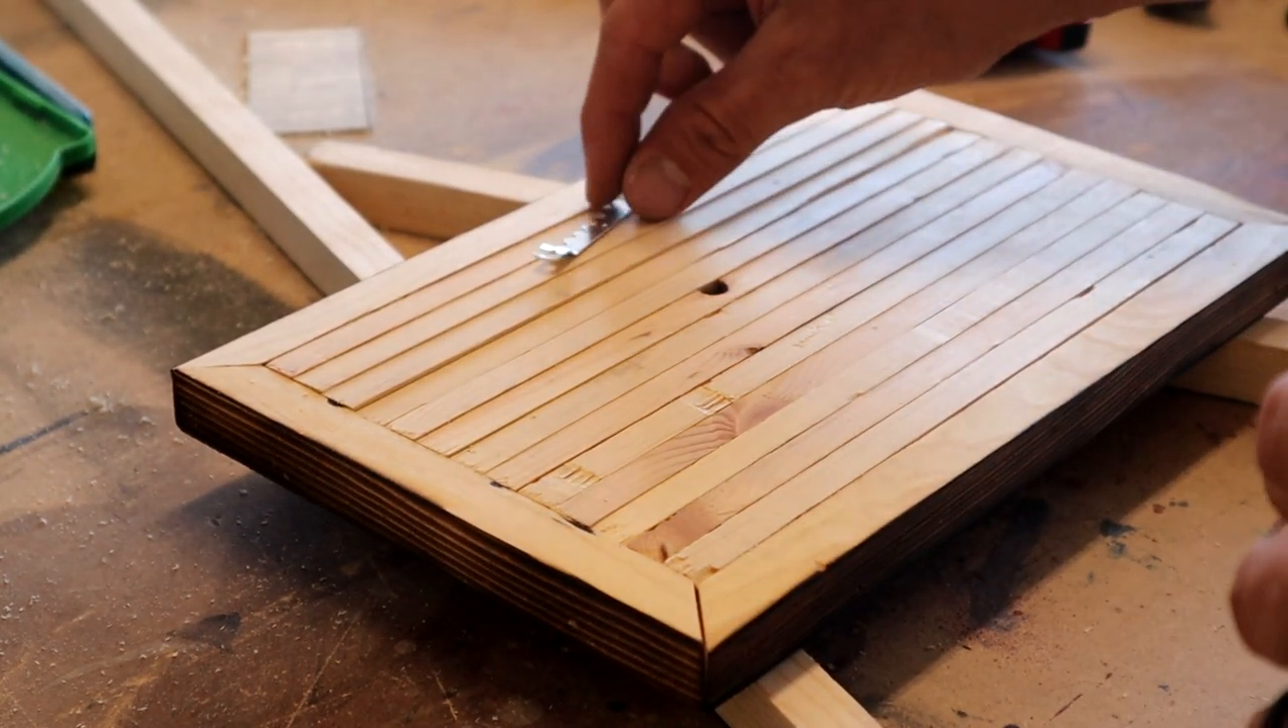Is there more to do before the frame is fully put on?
No.